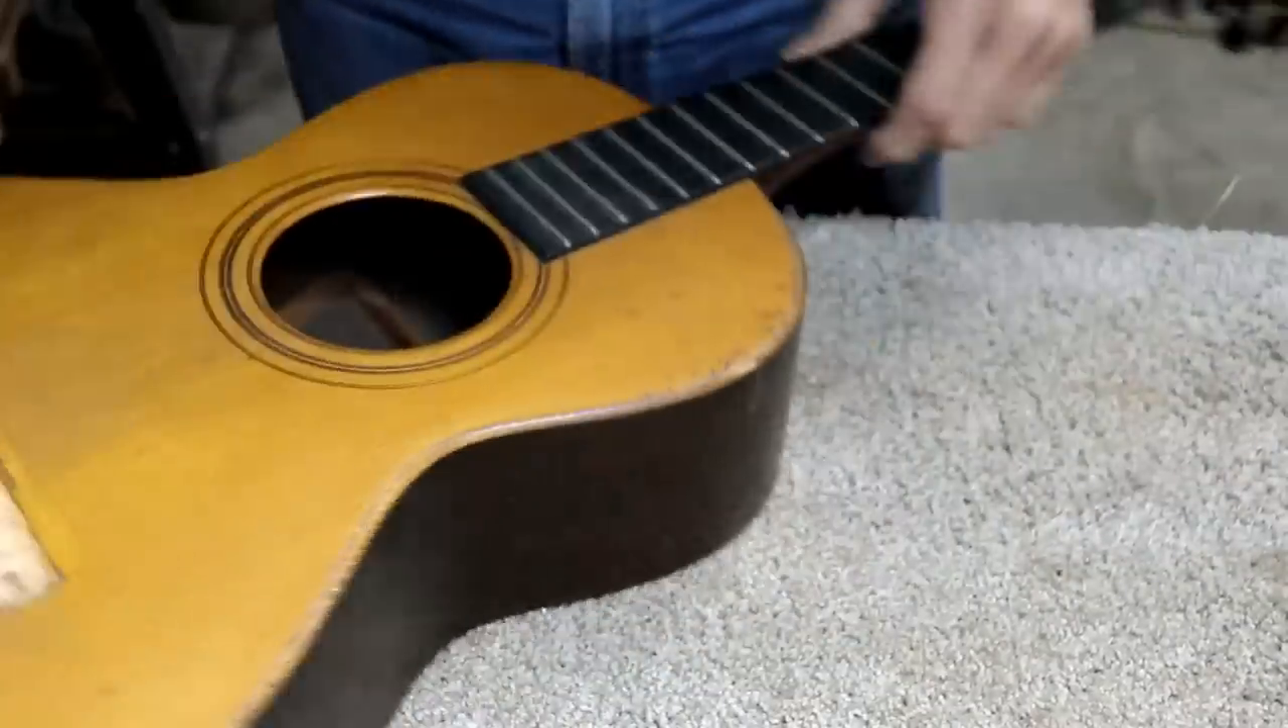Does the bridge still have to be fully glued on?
Yes.